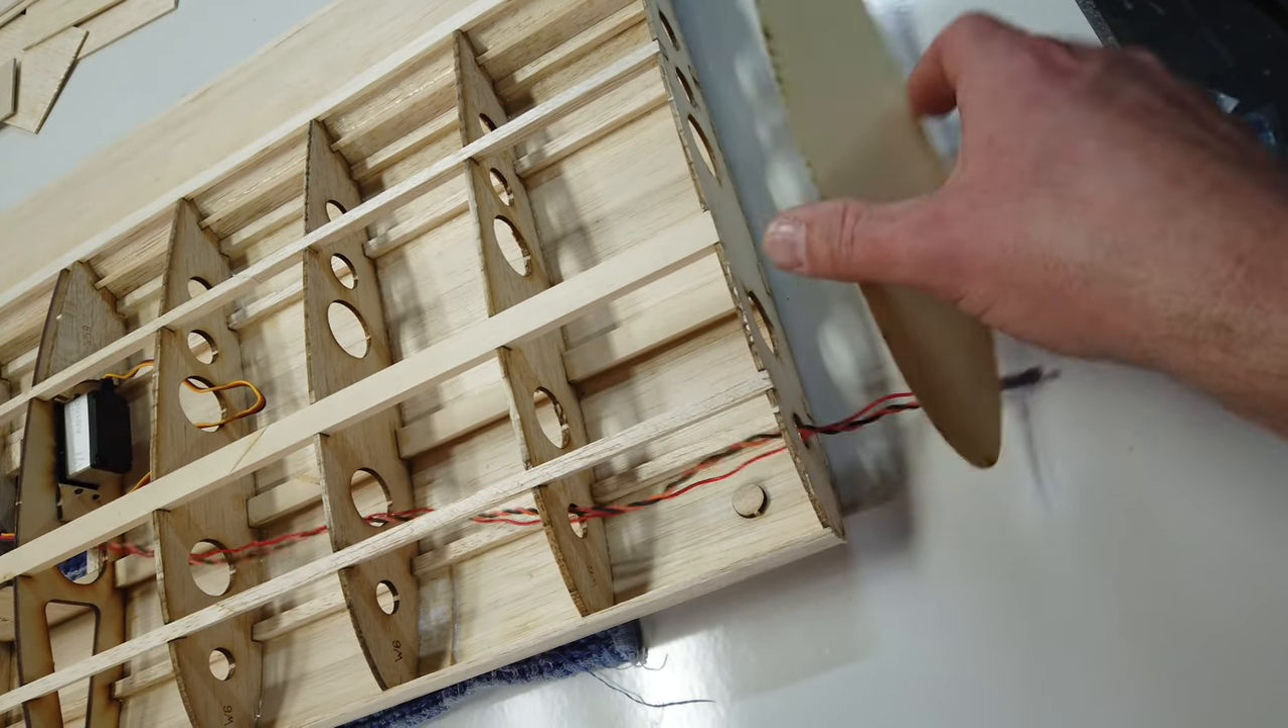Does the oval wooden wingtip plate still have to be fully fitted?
Yes.